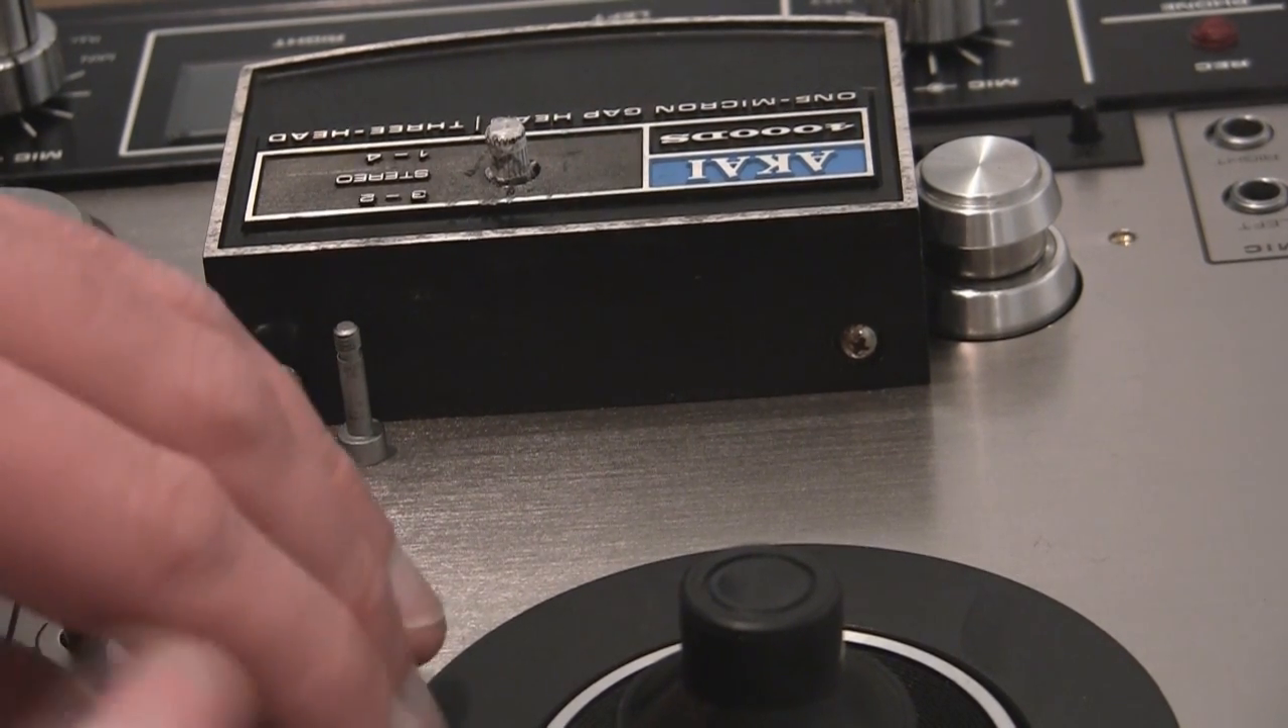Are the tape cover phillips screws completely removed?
No.